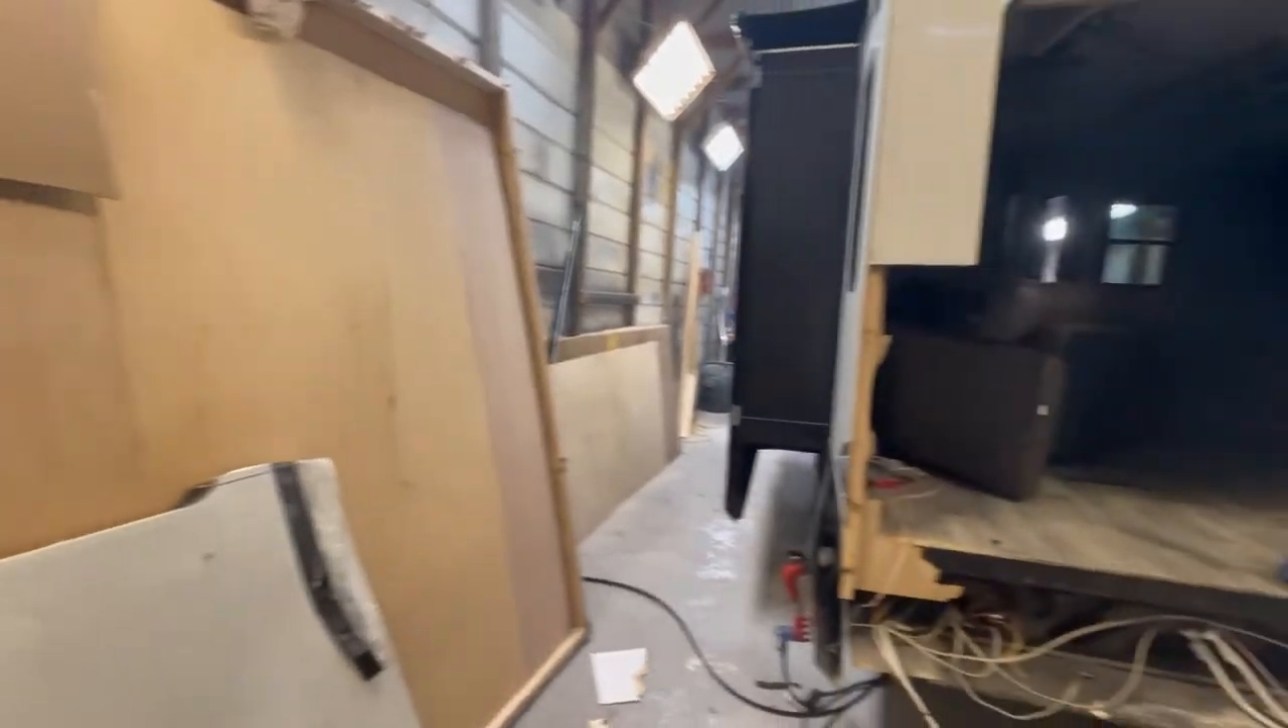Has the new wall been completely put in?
No.